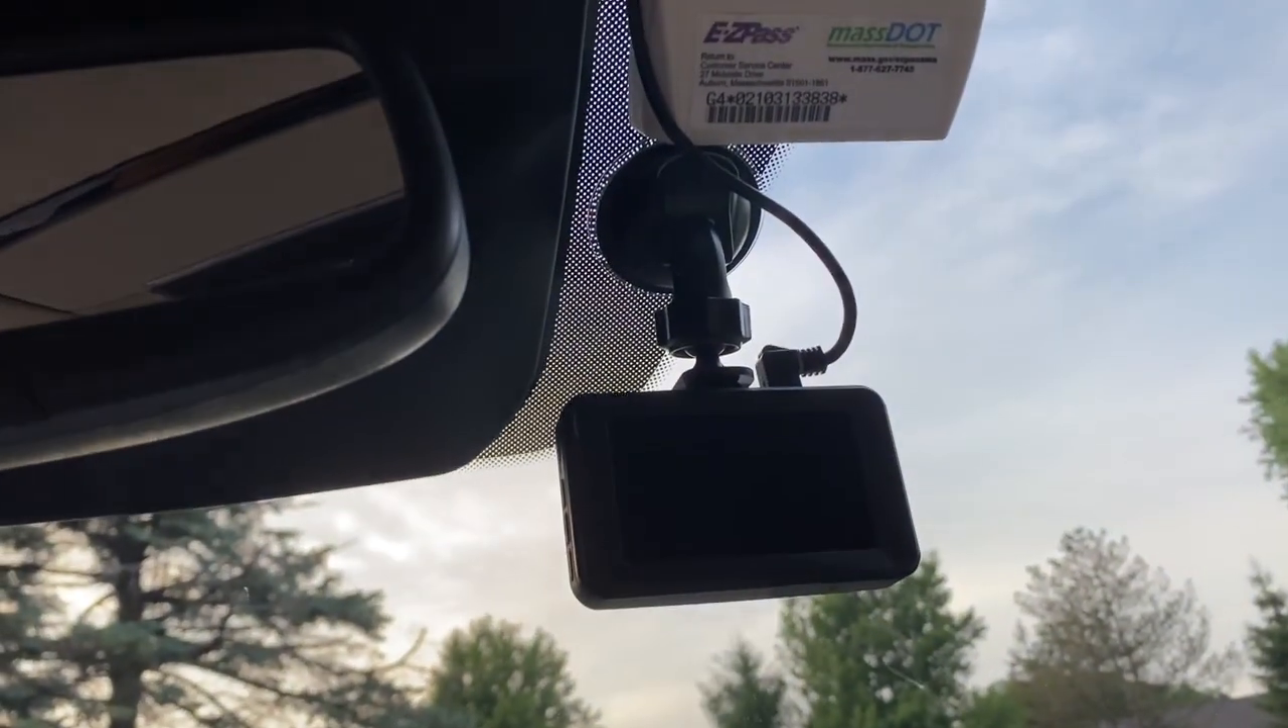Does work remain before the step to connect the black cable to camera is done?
No.